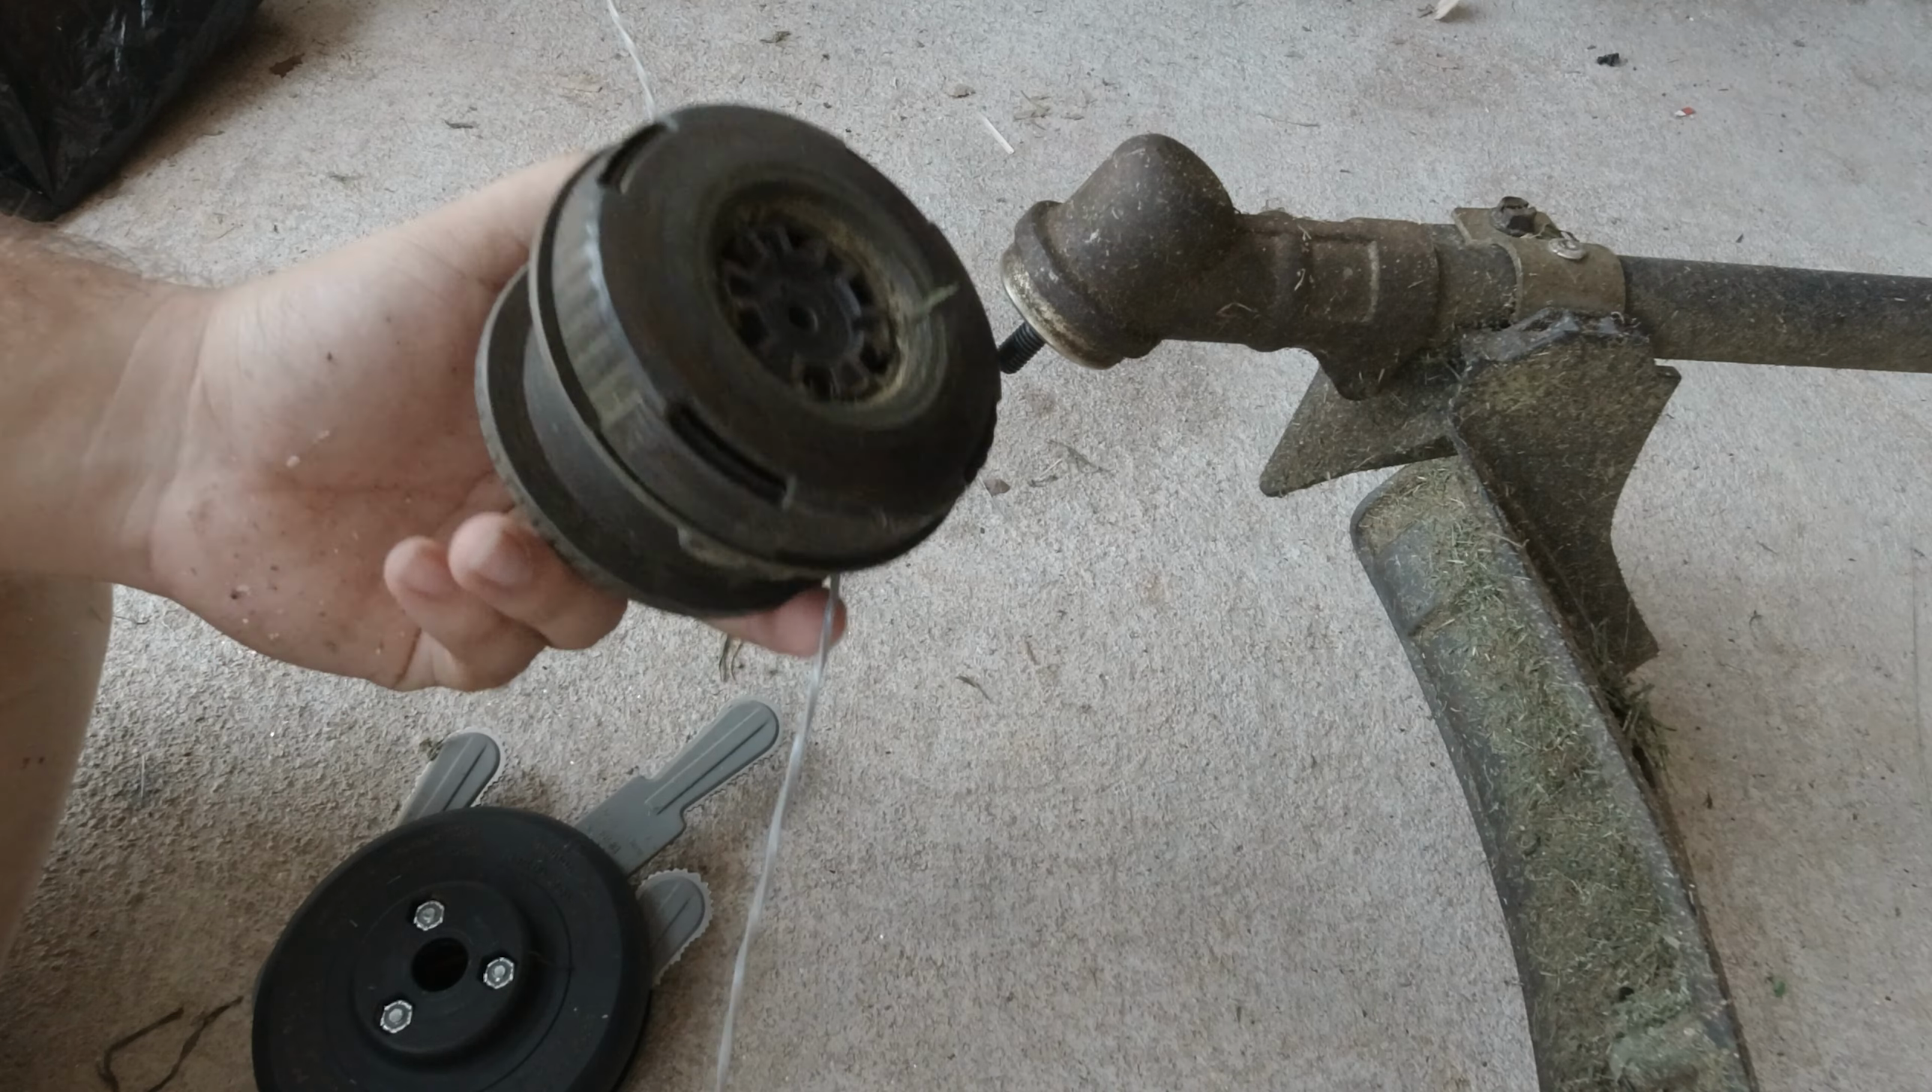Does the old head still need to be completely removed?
No.